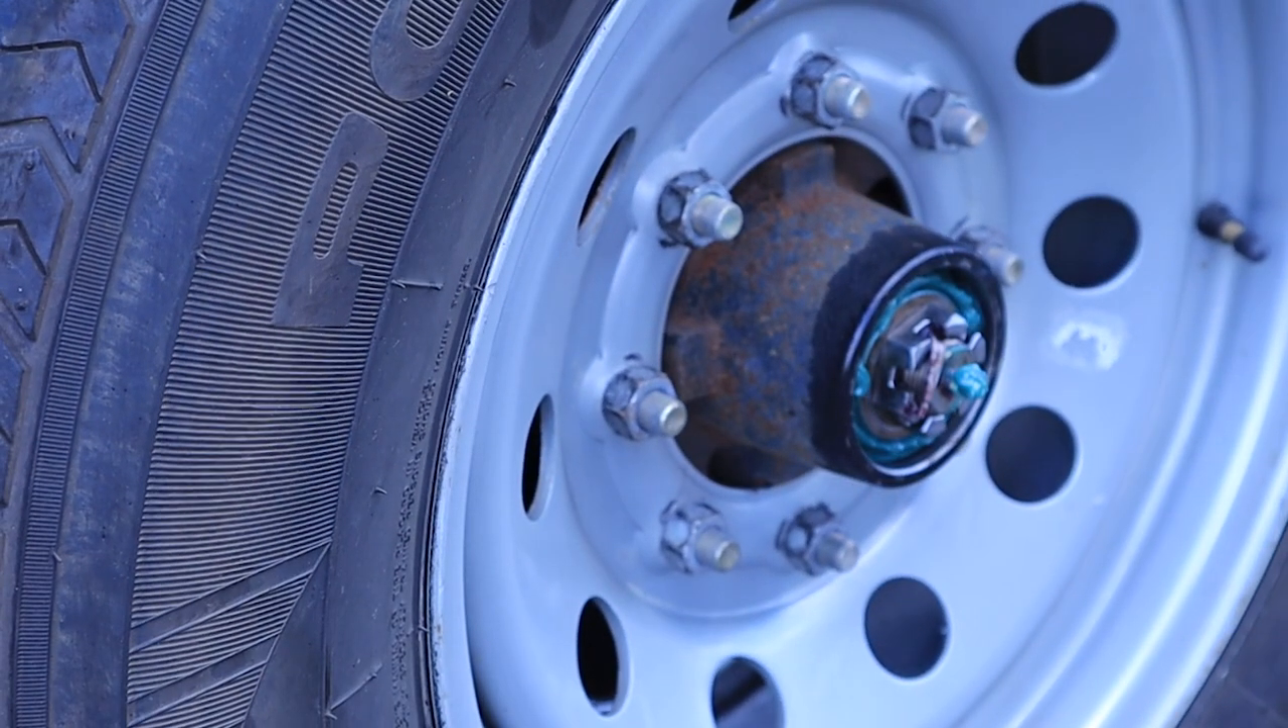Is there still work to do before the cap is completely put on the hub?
Yes.